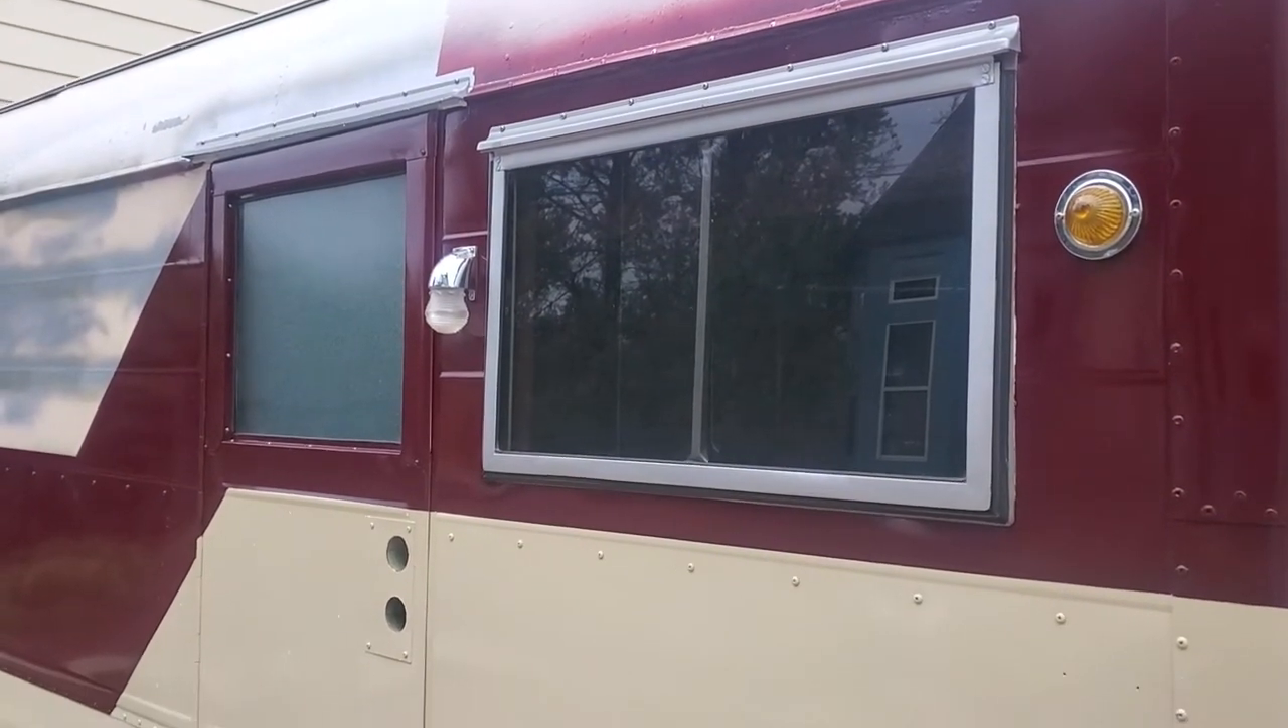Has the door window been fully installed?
Yes.